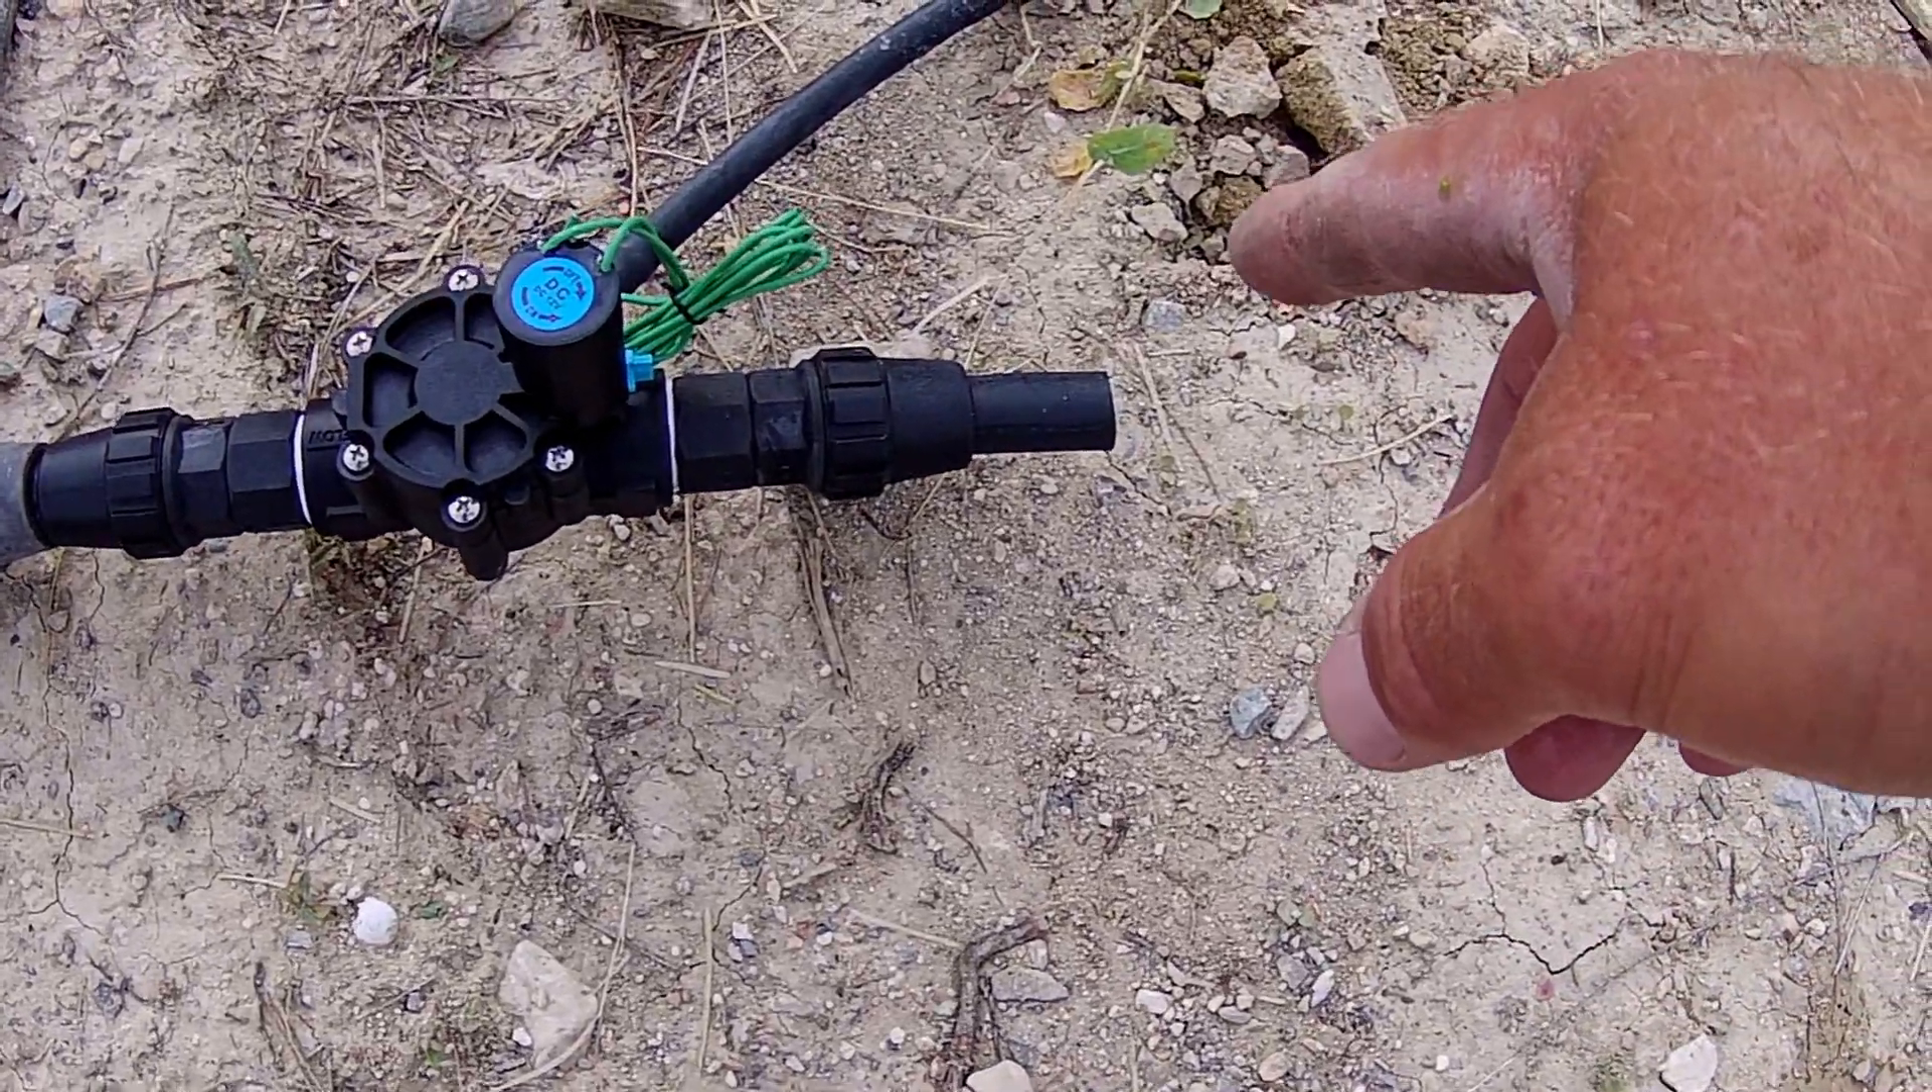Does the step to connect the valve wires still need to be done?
Yes.